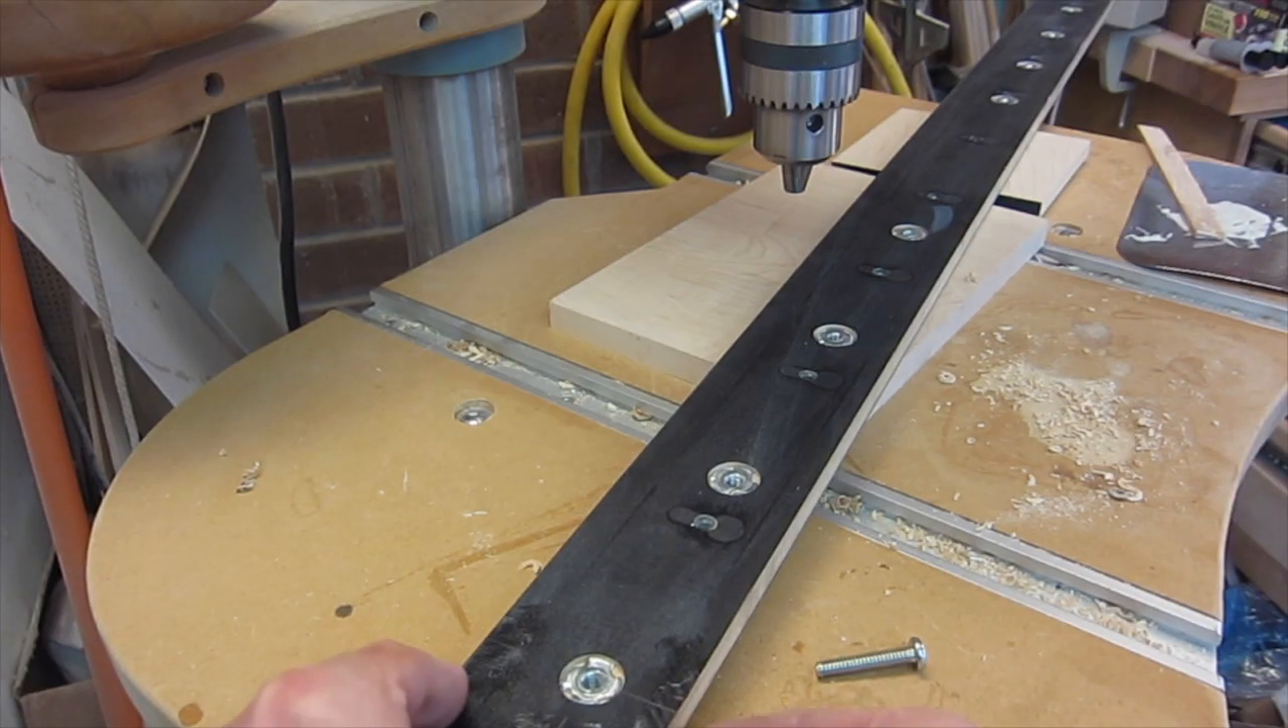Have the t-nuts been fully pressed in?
Yes.